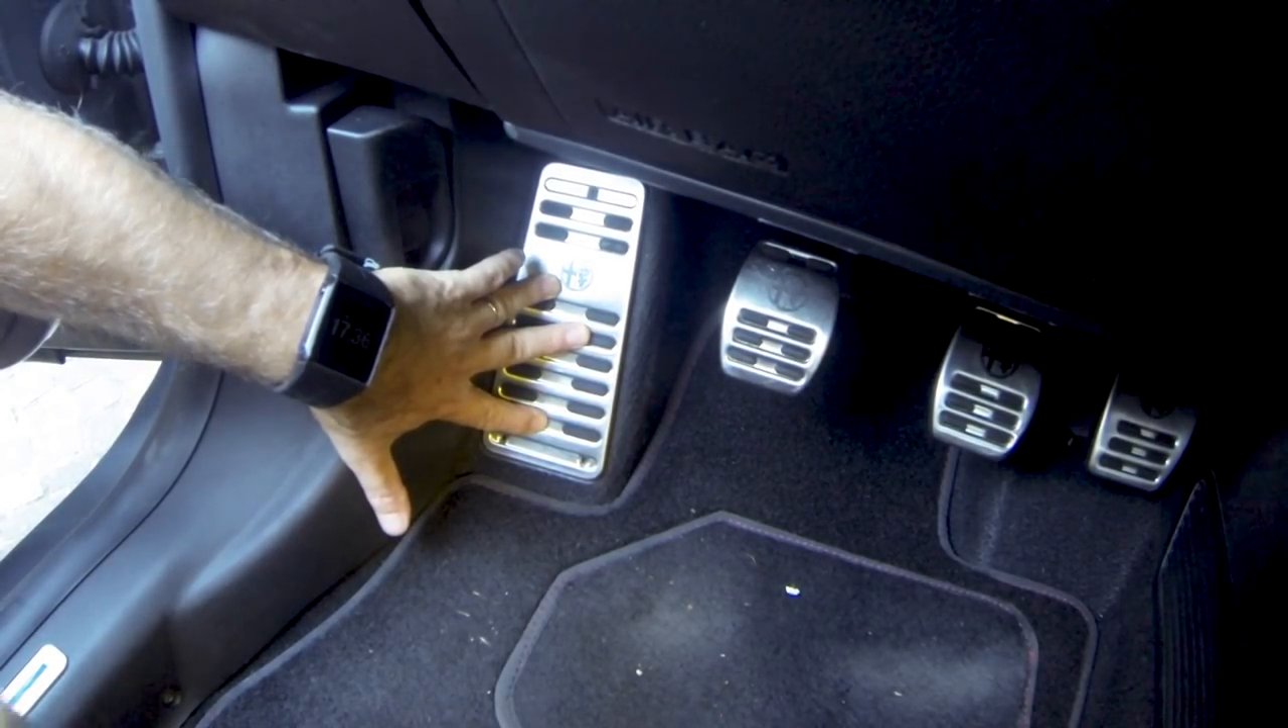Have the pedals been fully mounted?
Yes.